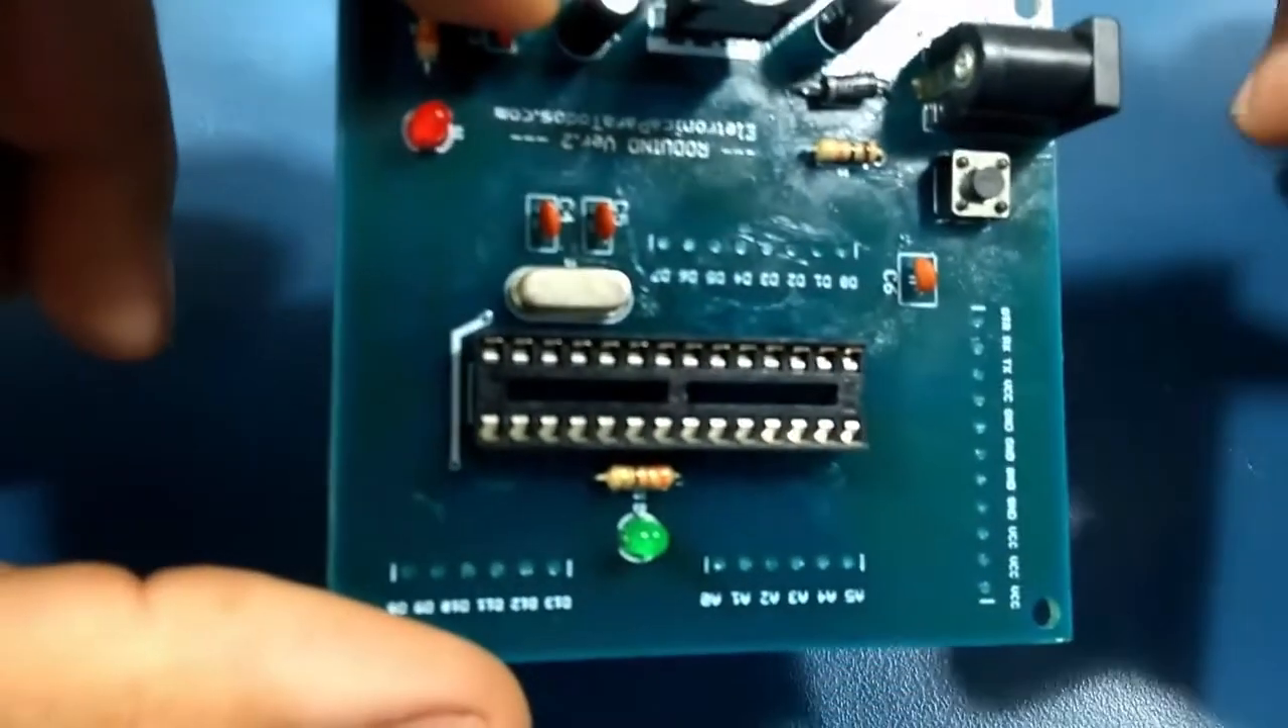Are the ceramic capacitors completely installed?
Yes.